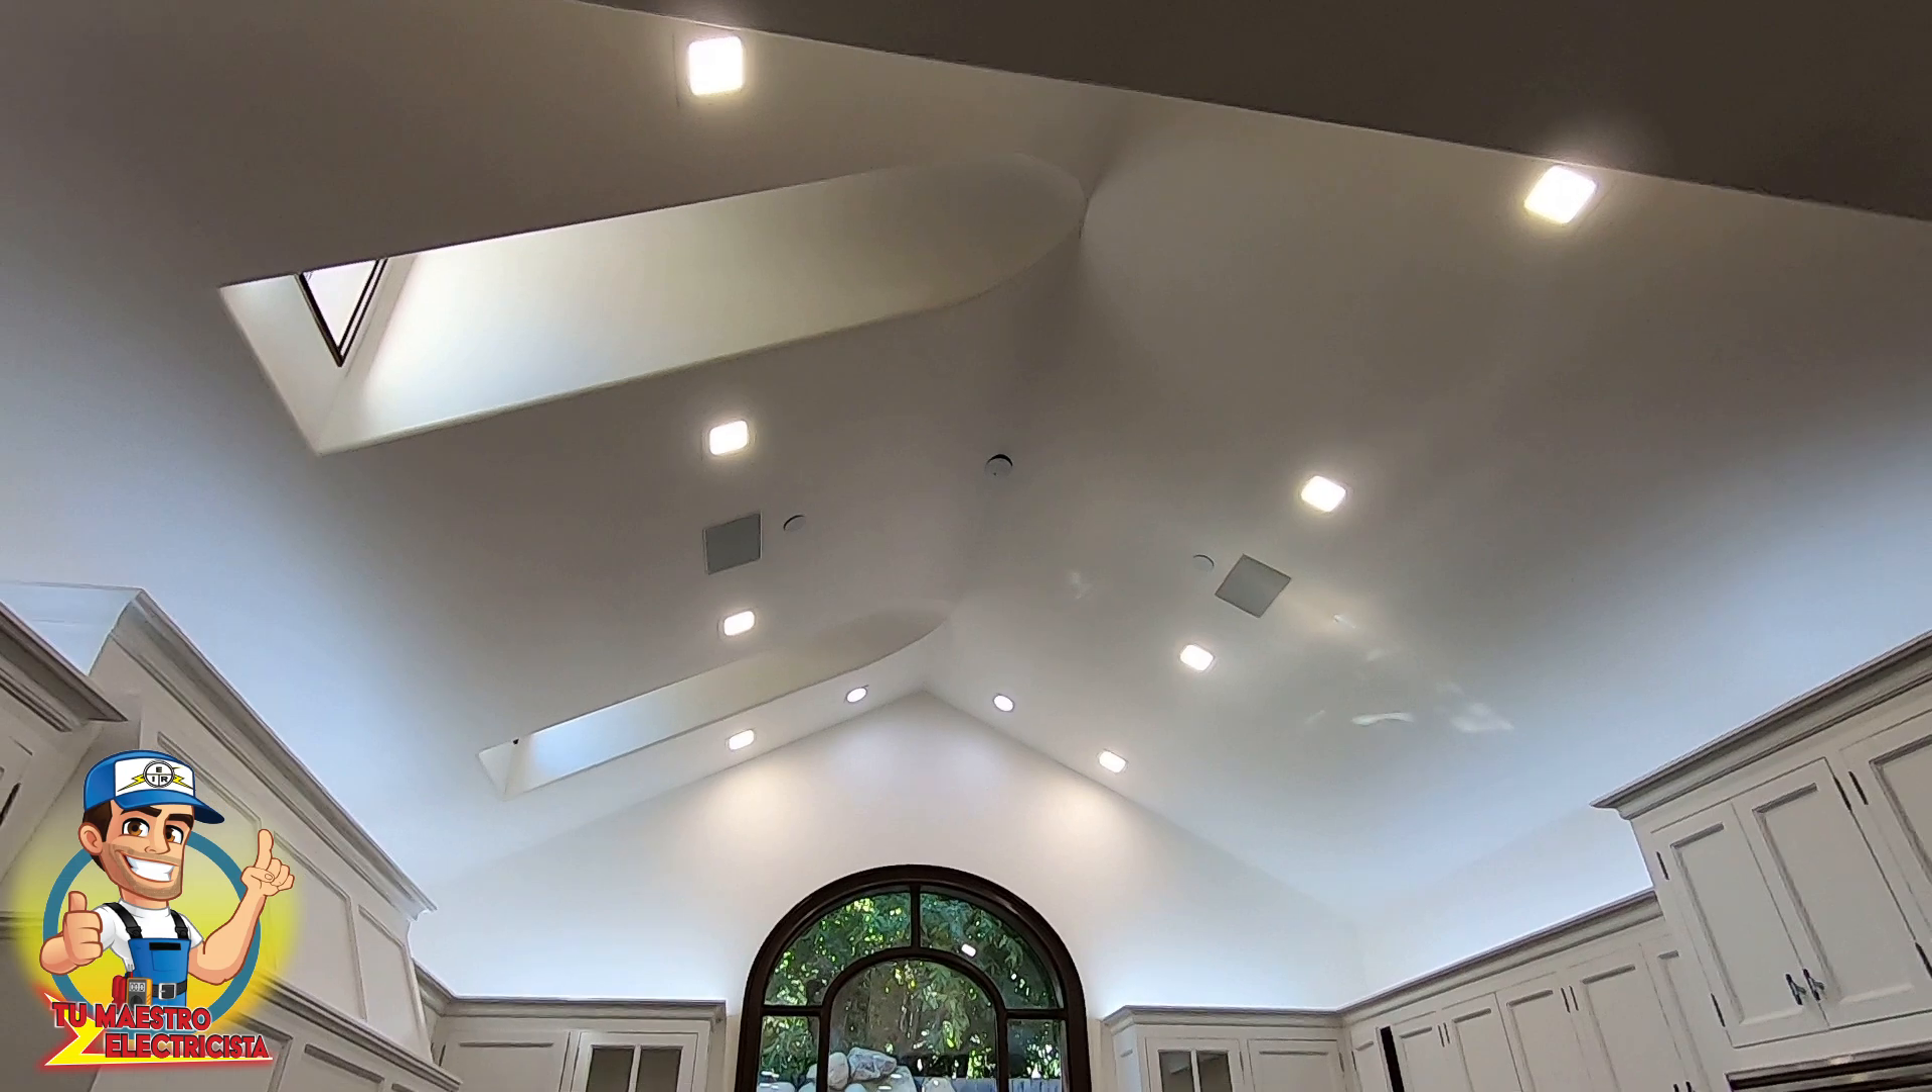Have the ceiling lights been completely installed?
Yes.